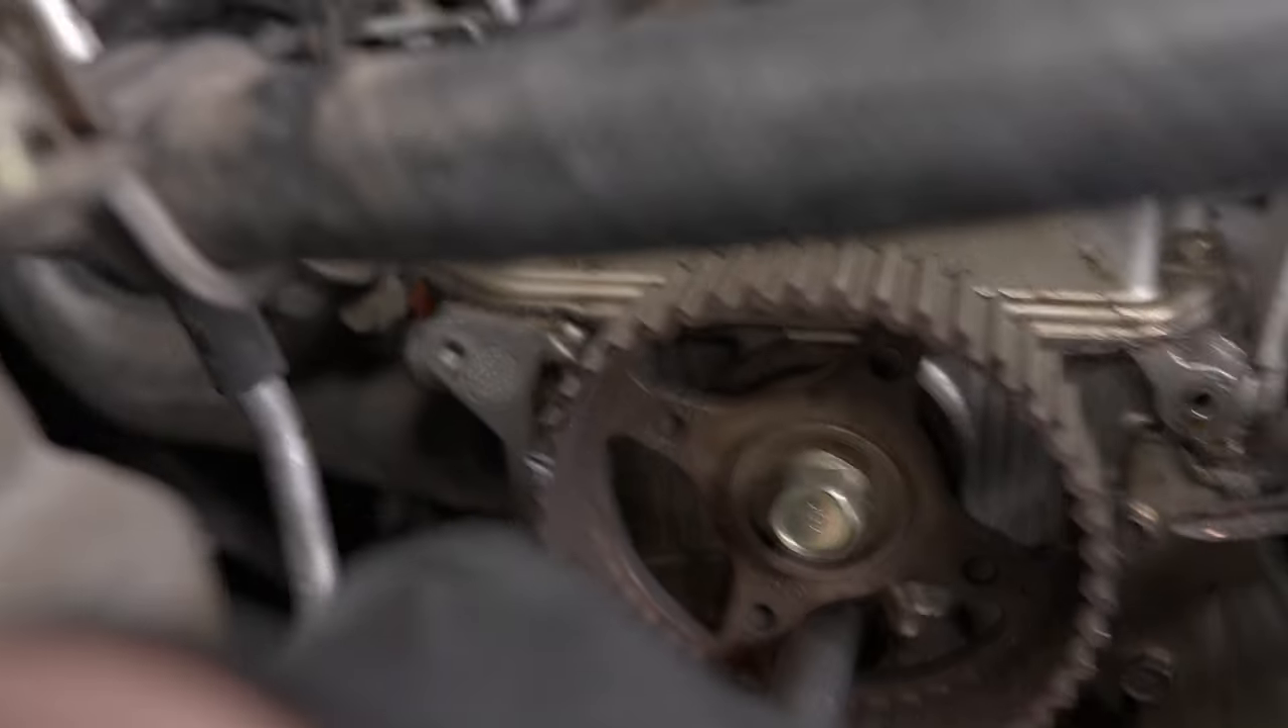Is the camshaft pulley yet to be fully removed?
Yes.